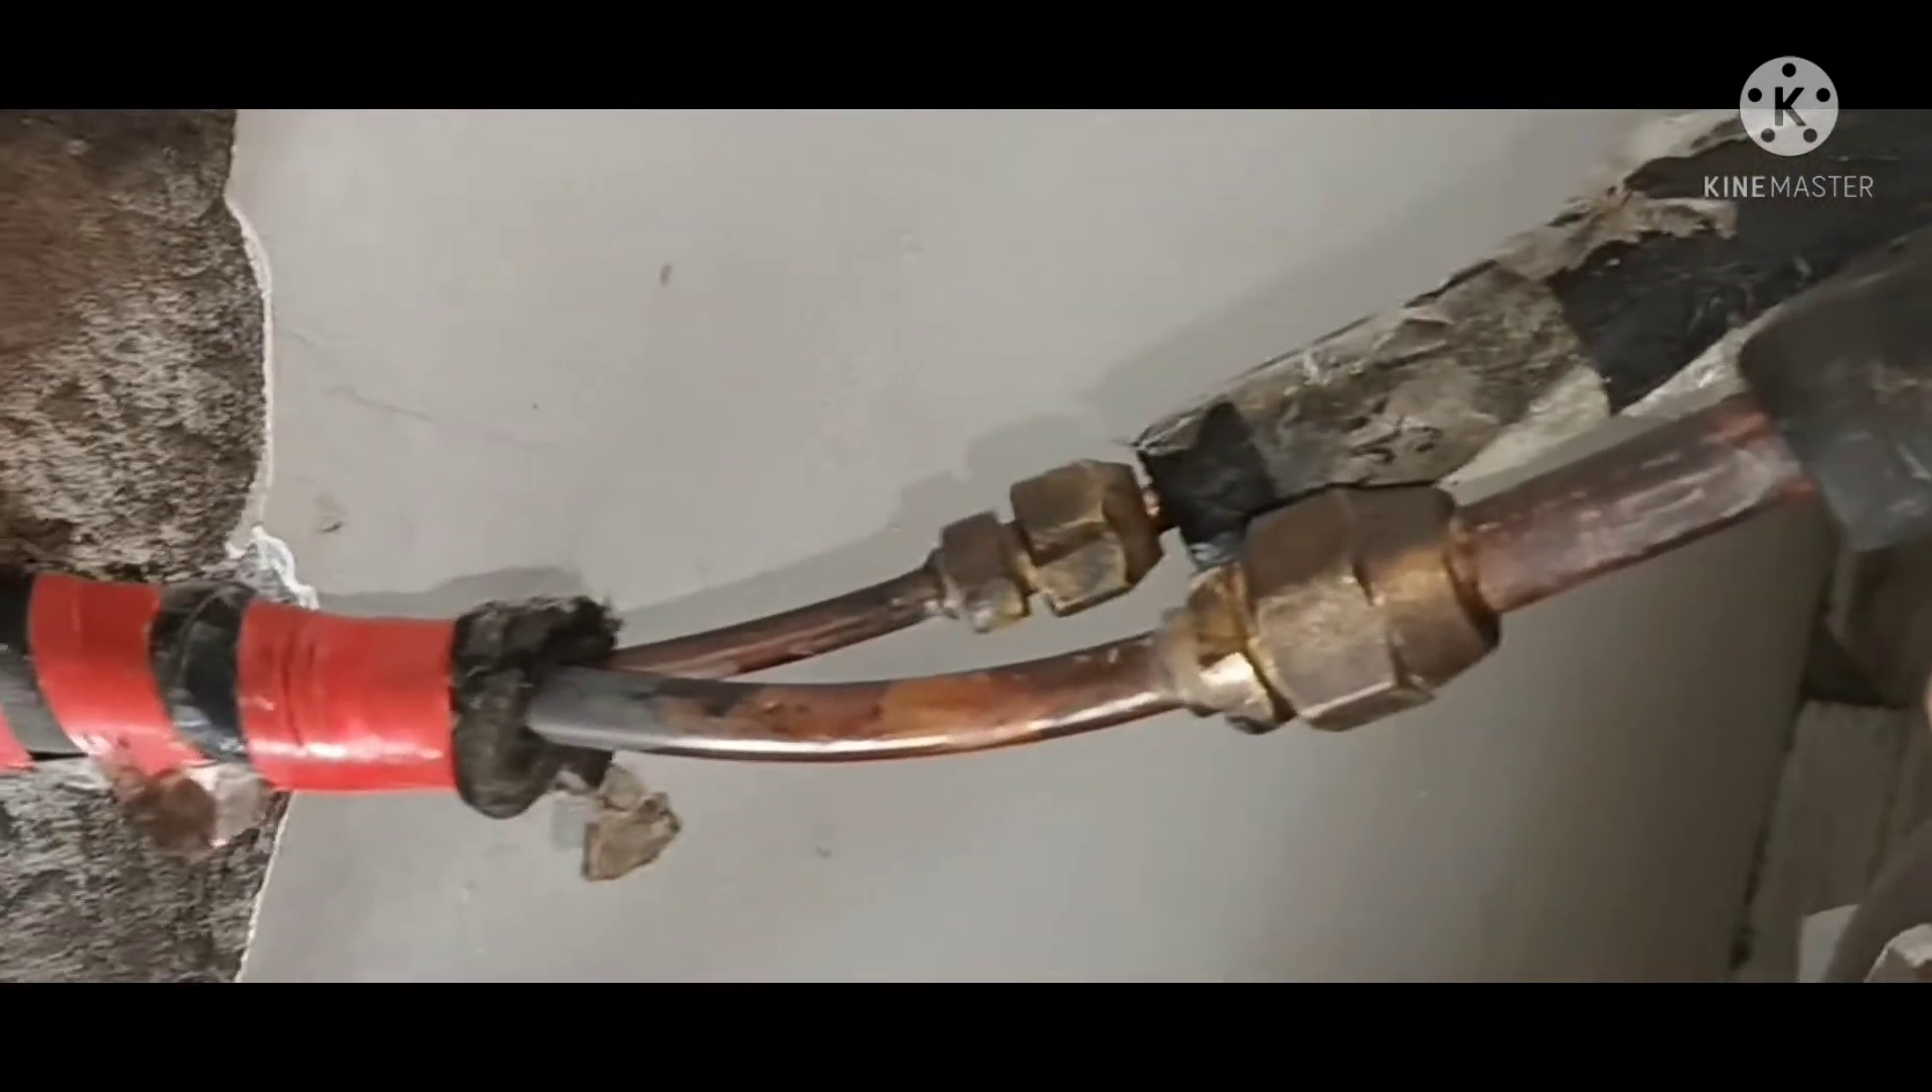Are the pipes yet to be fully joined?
No.